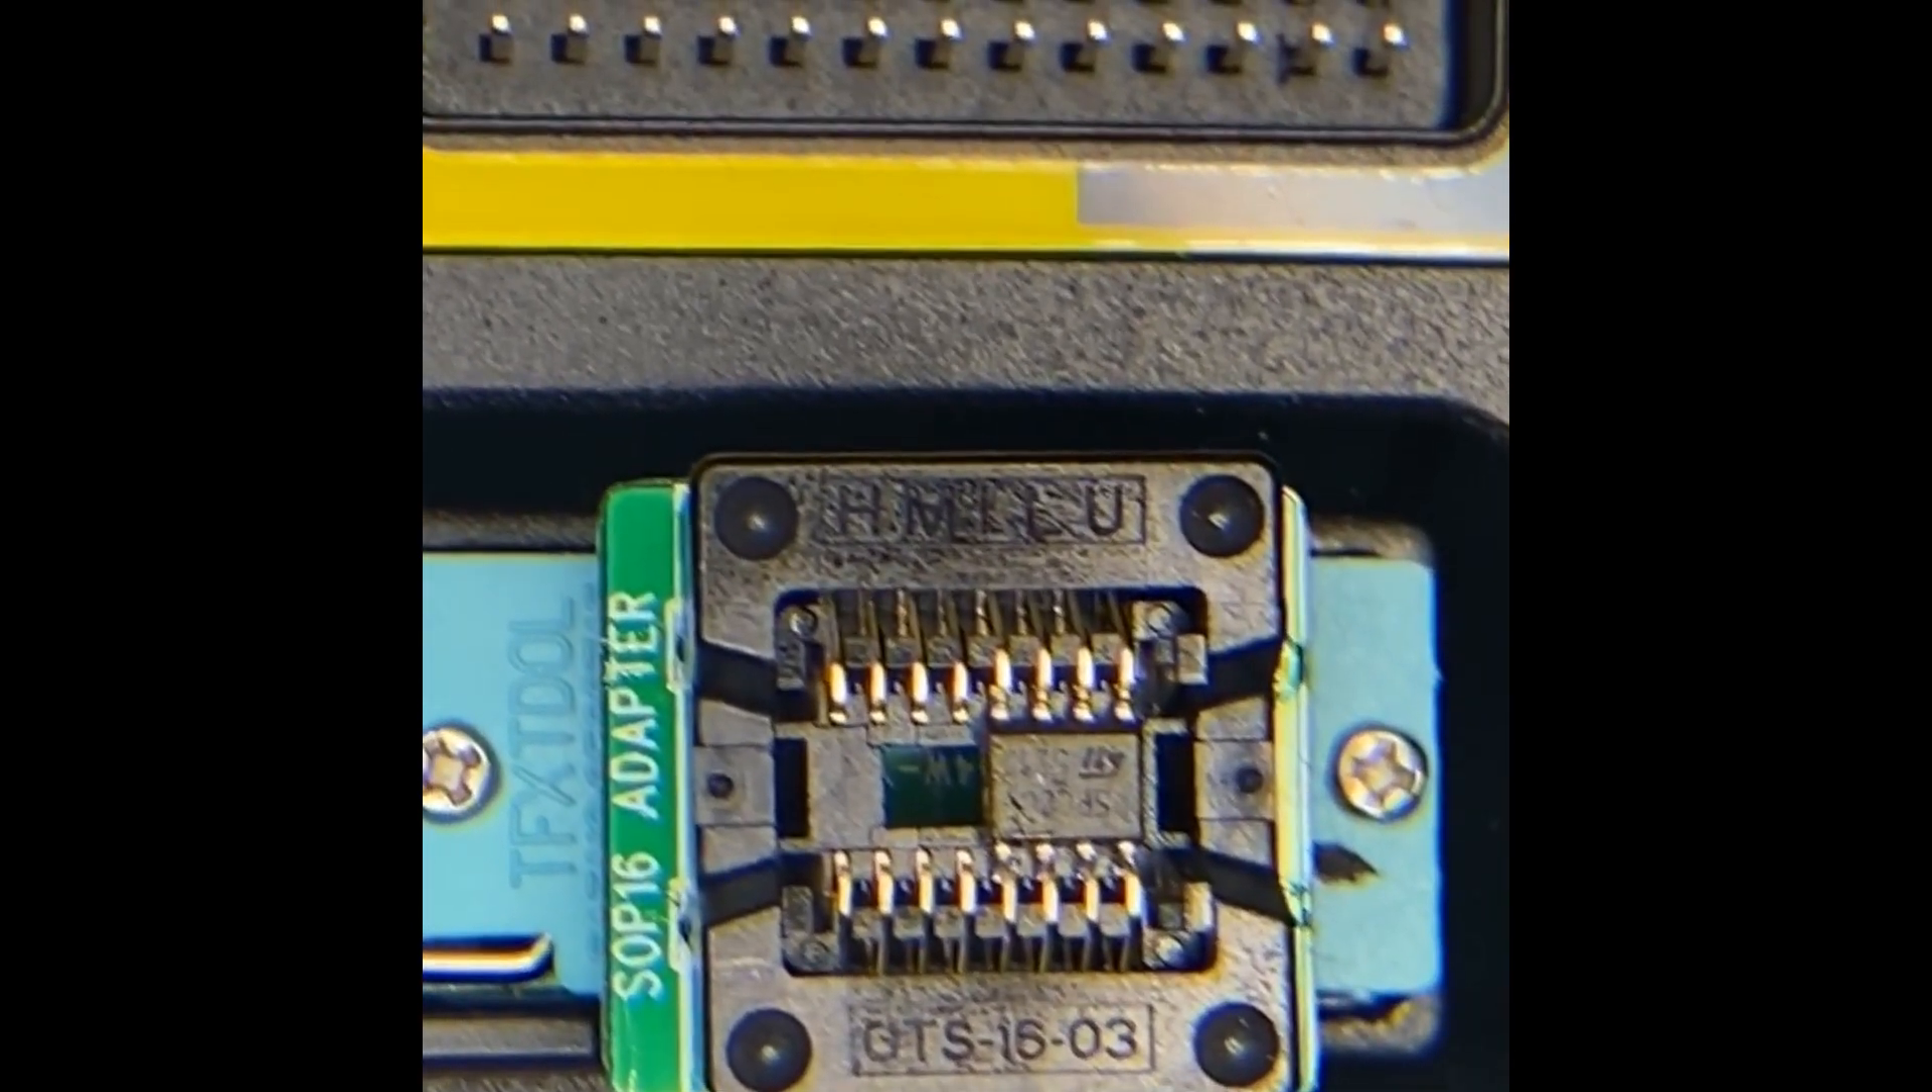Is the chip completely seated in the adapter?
Yes.